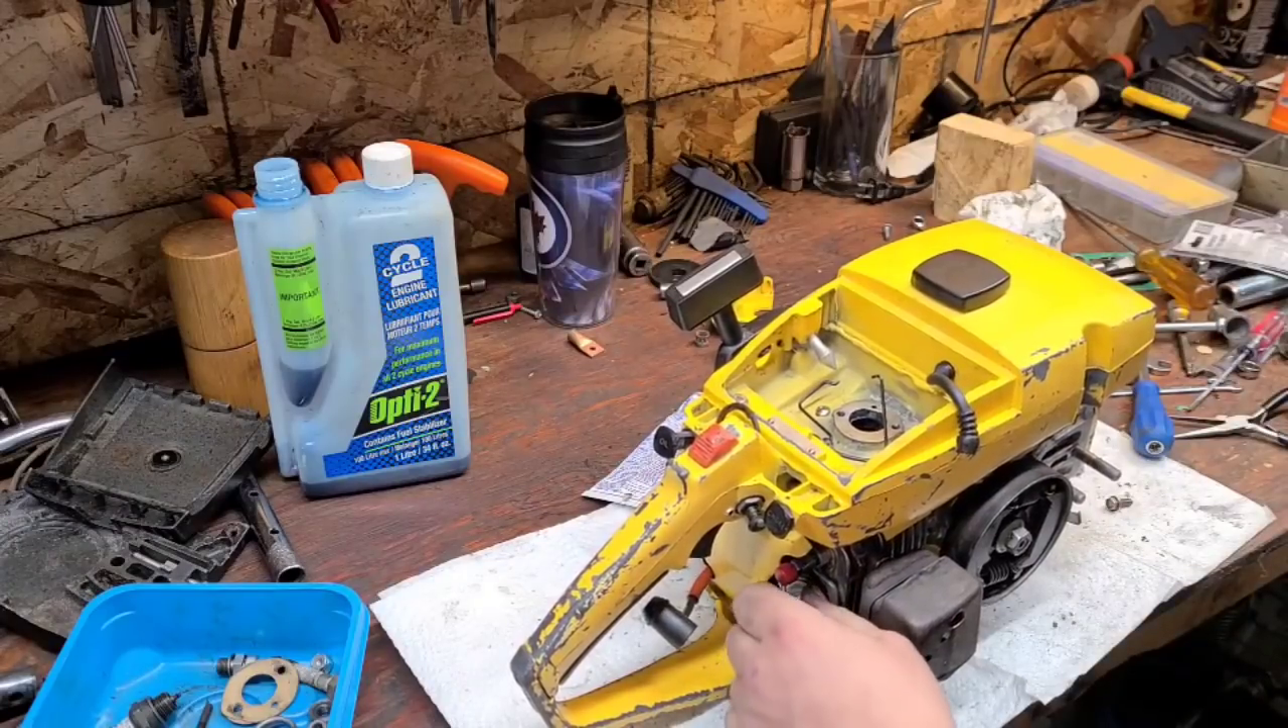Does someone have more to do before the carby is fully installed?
Yes.